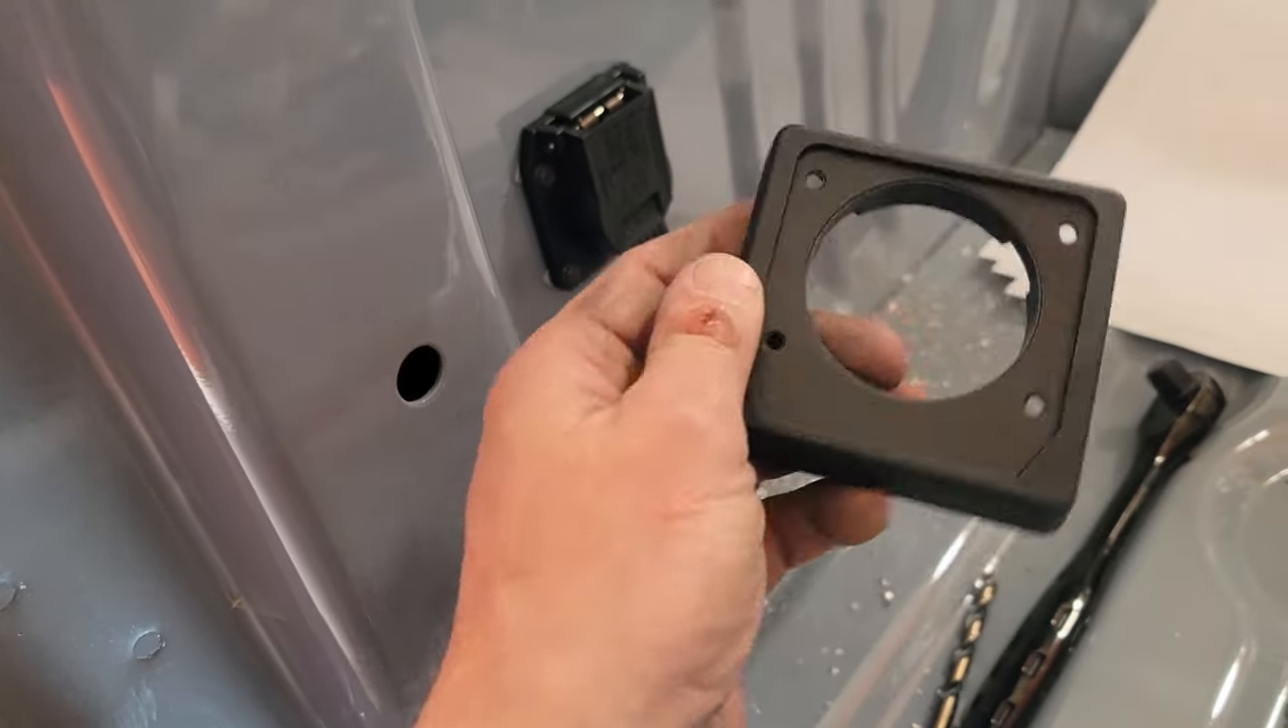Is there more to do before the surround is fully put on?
Yes.